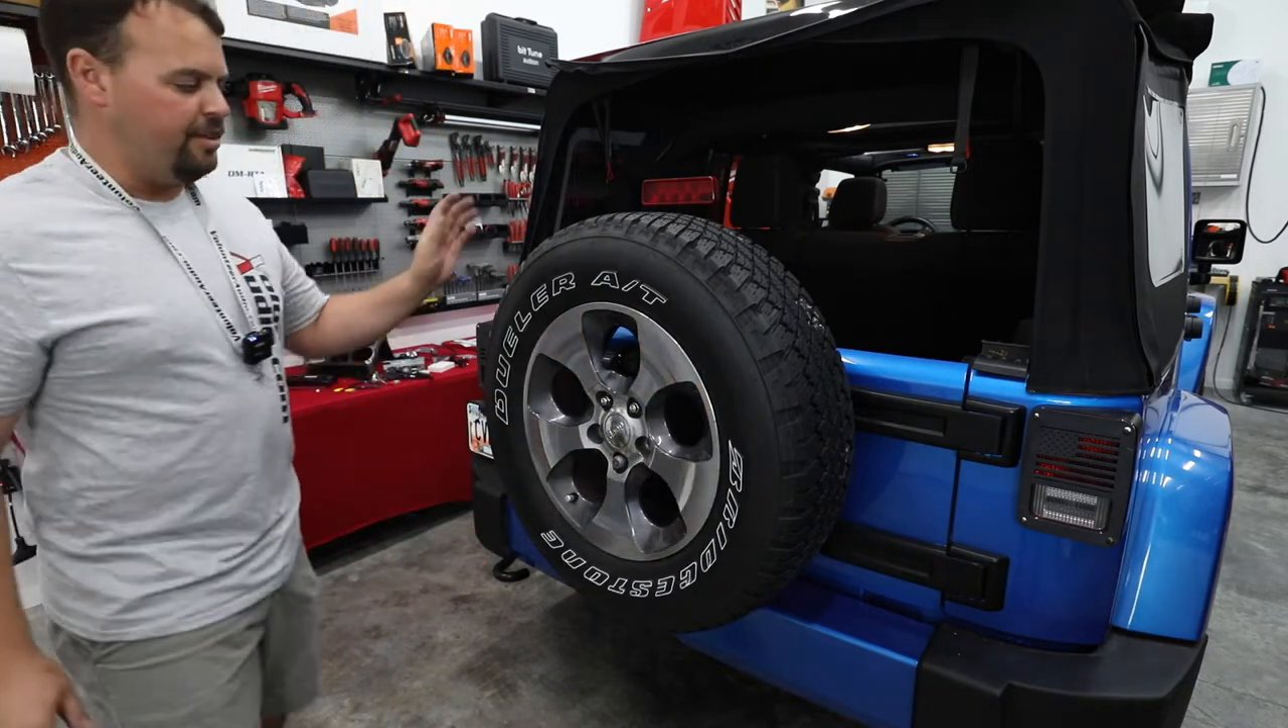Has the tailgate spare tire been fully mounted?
Yes.